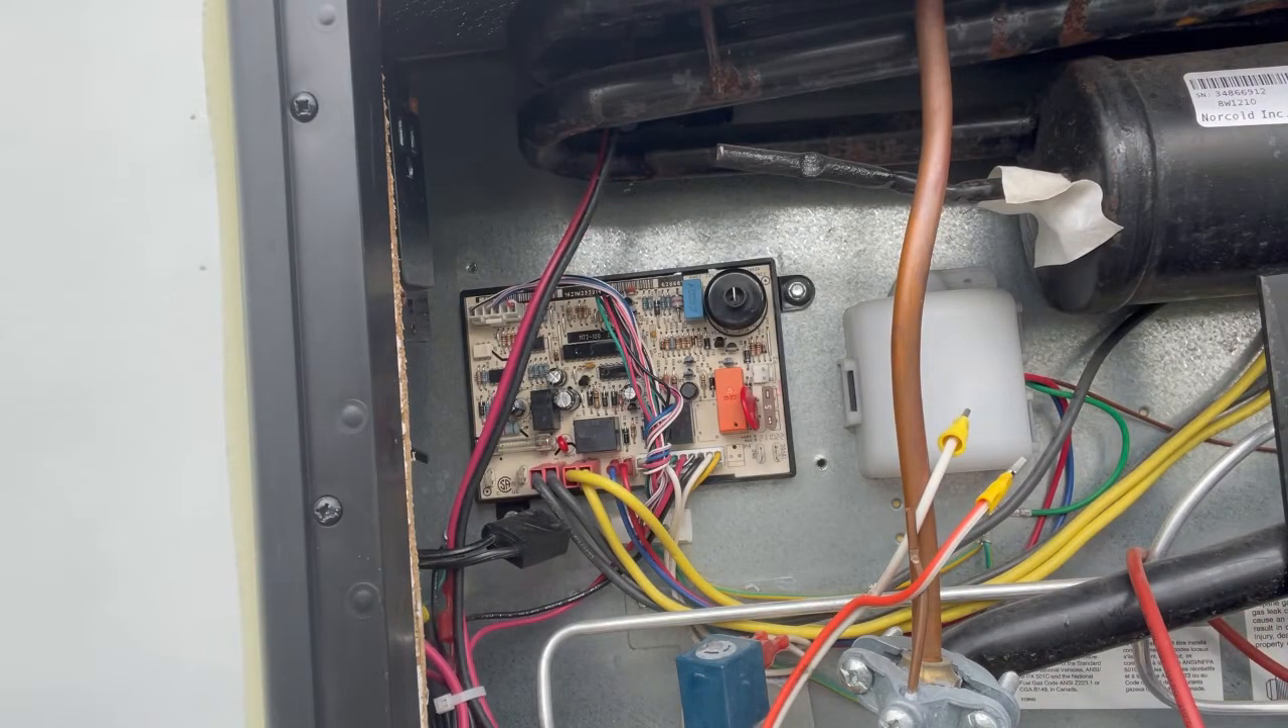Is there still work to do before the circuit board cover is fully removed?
No.